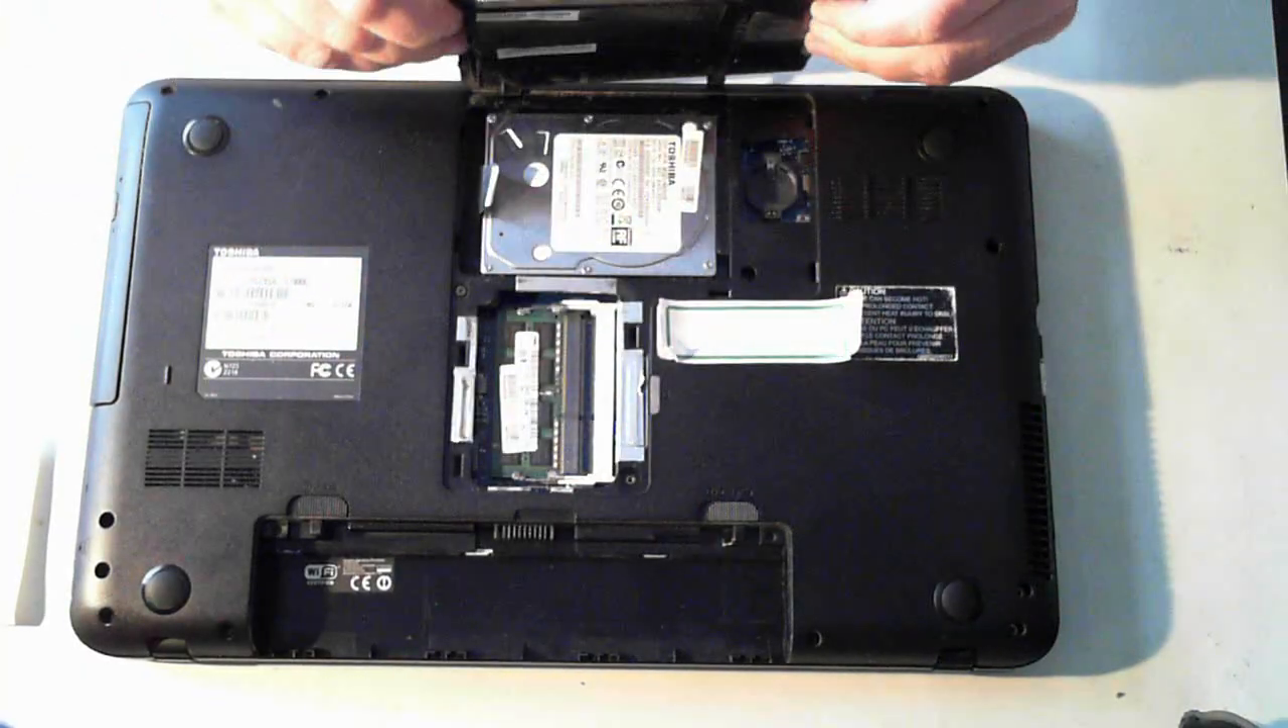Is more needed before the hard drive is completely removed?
Yes.